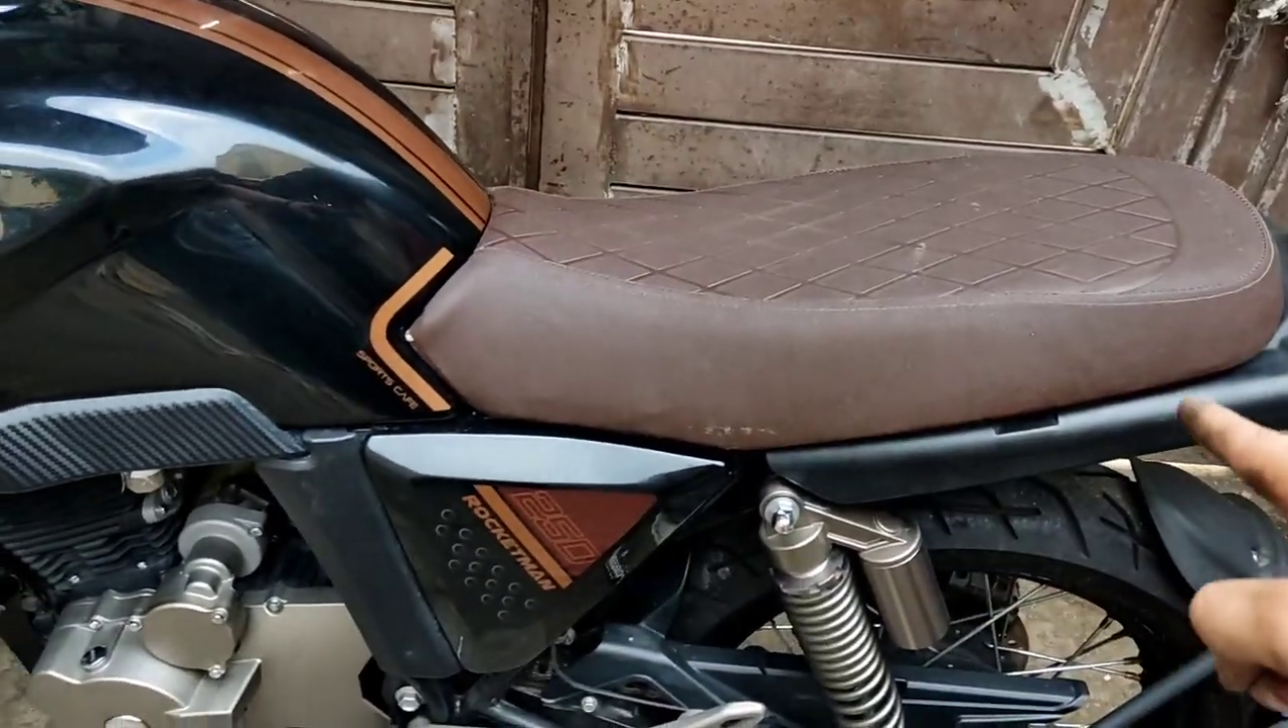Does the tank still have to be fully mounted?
No.